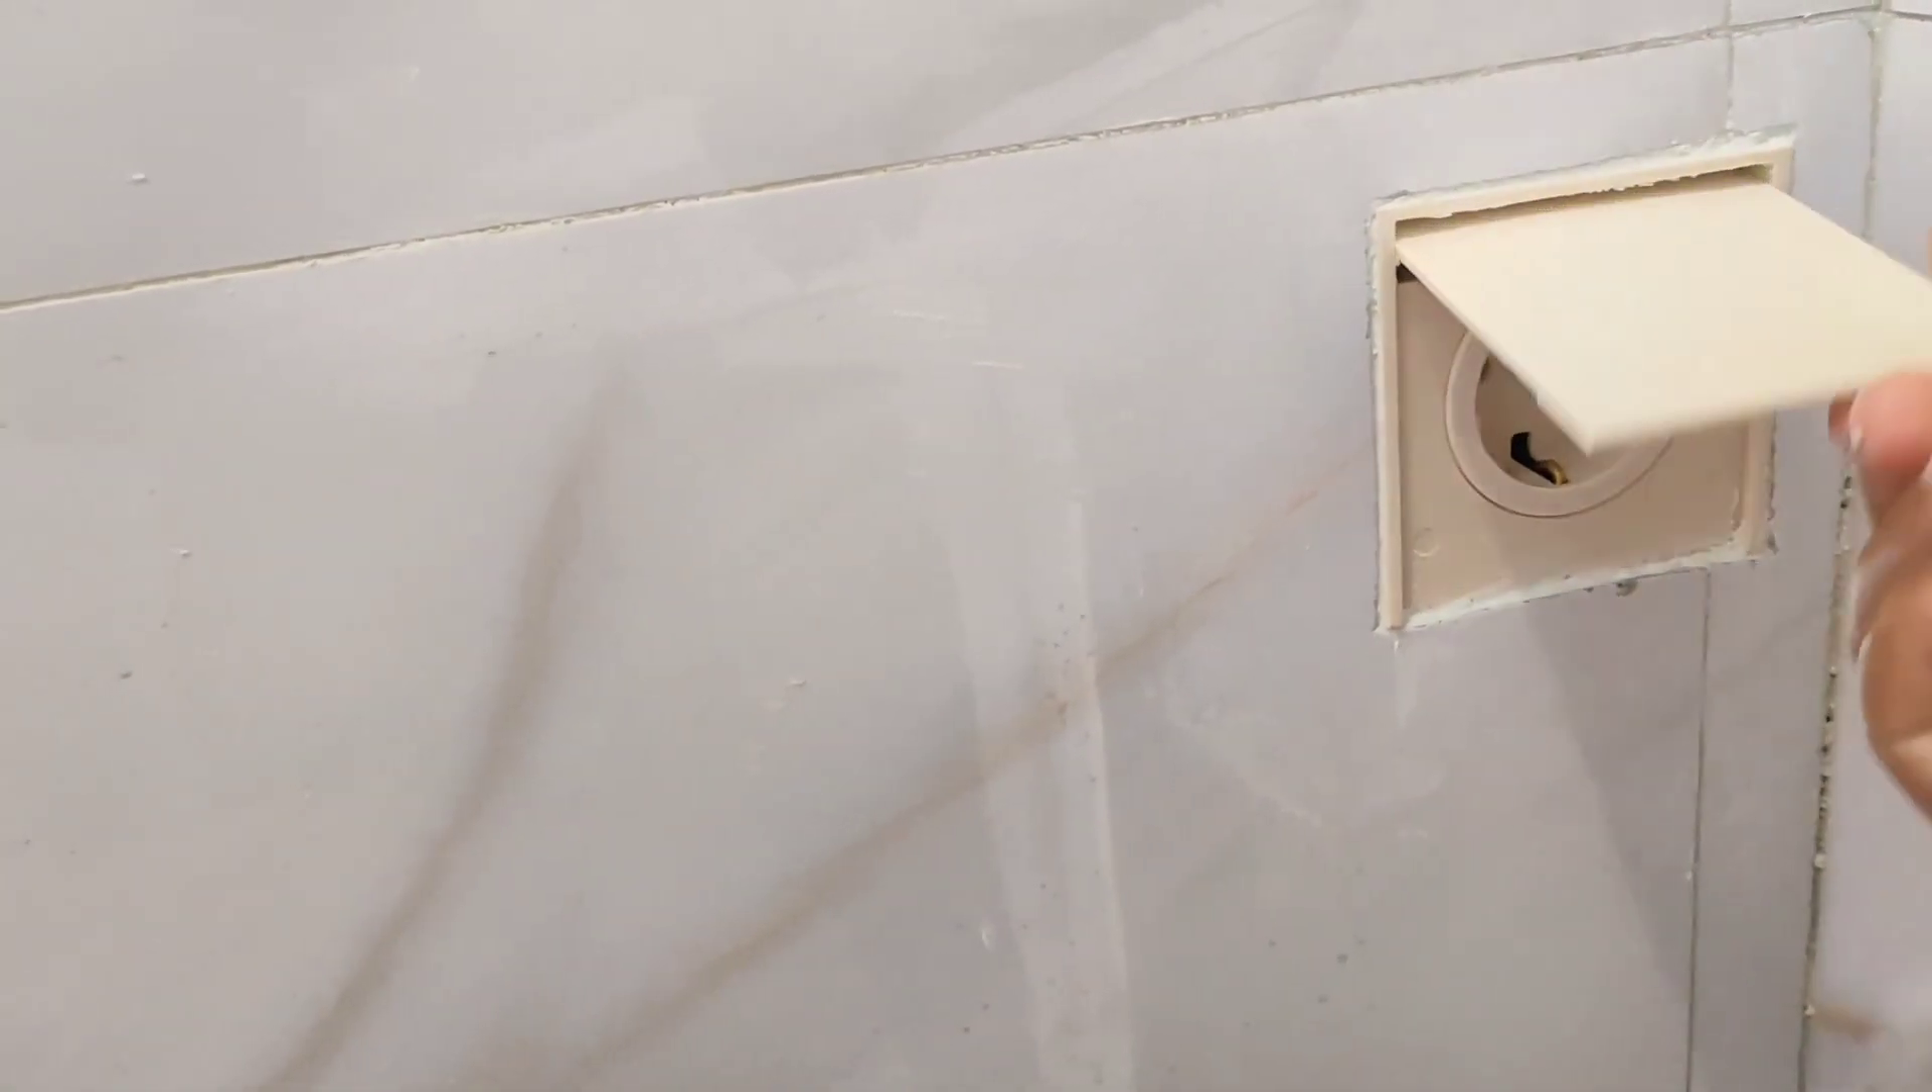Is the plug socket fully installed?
Yes.